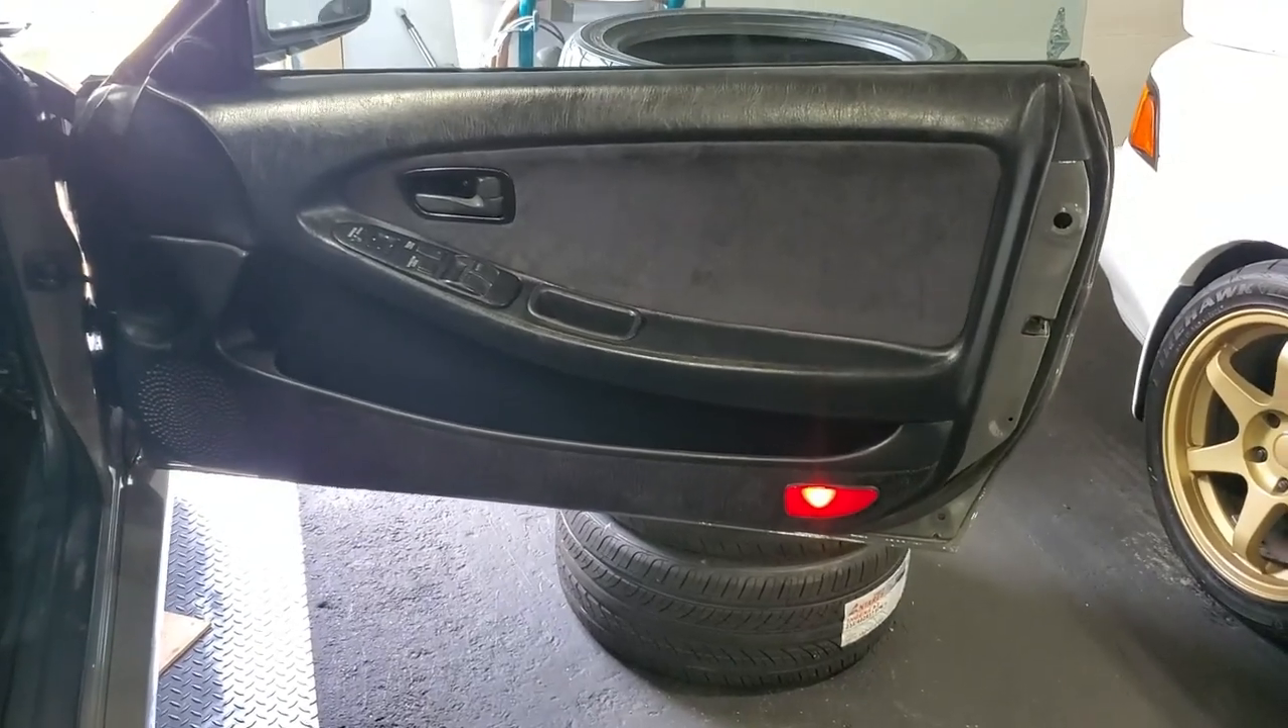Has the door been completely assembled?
Yes.